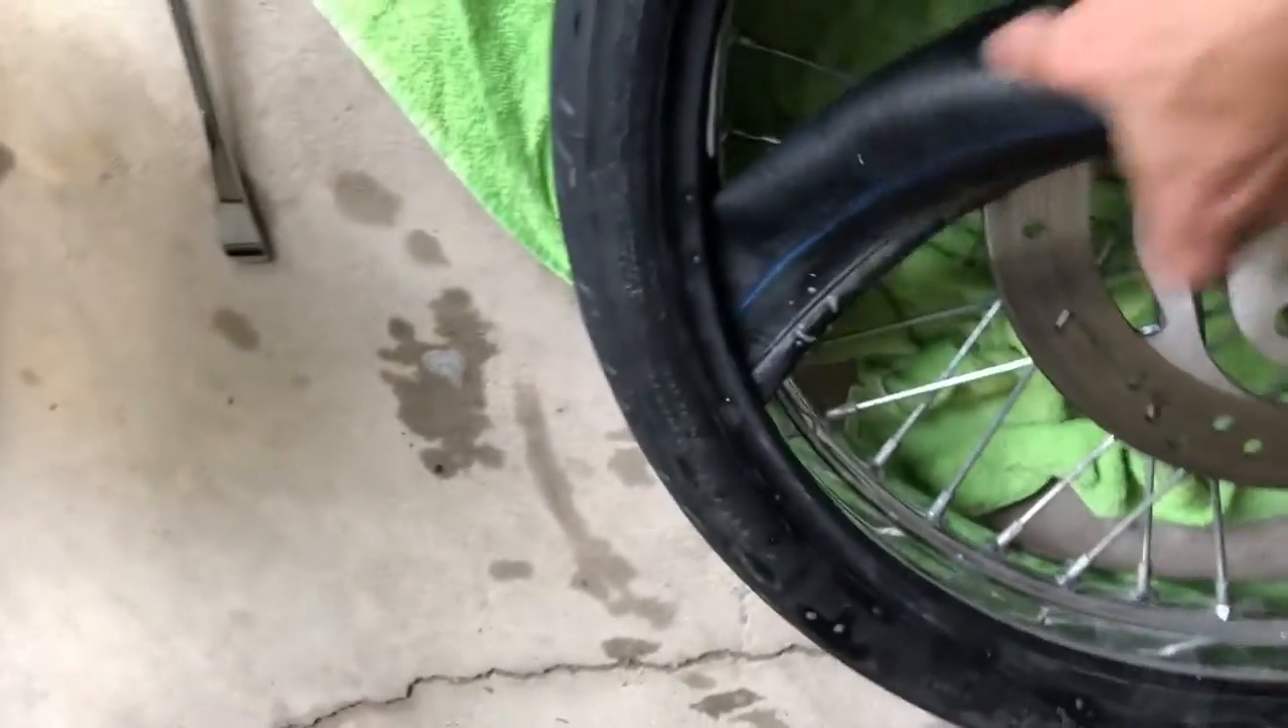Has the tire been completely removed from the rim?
No.